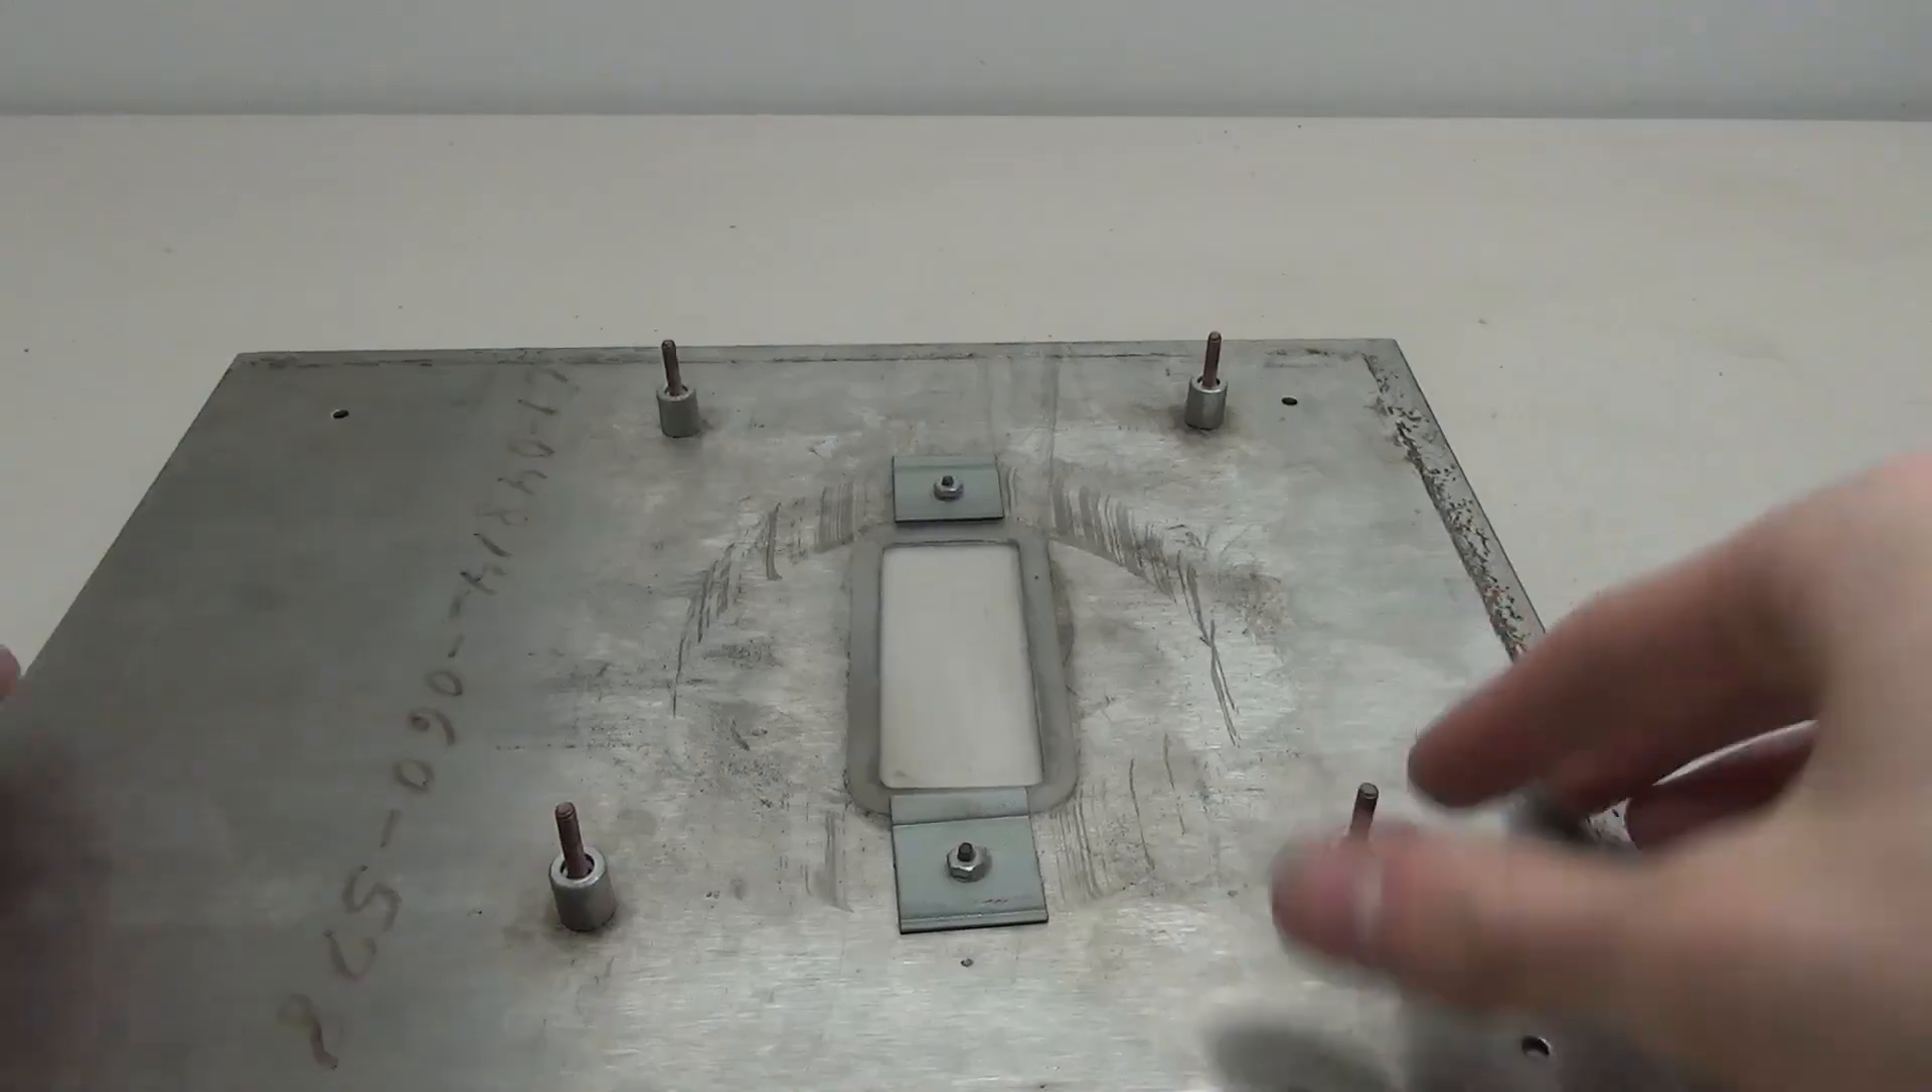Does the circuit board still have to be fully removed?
No.